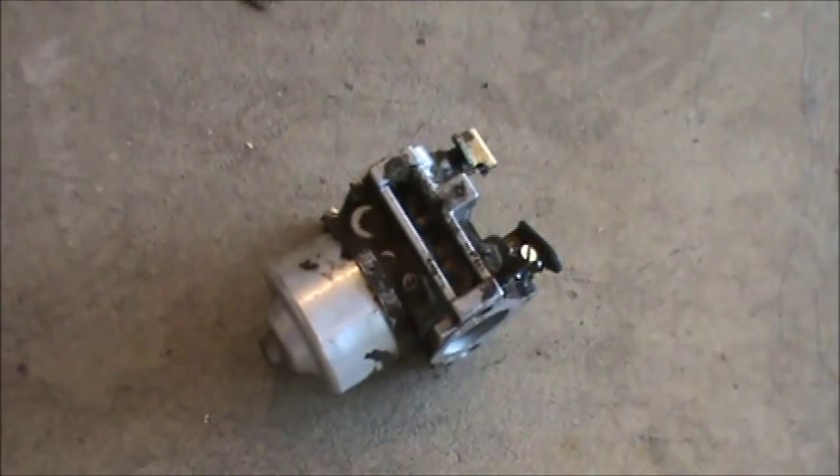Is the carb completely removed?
Yes.